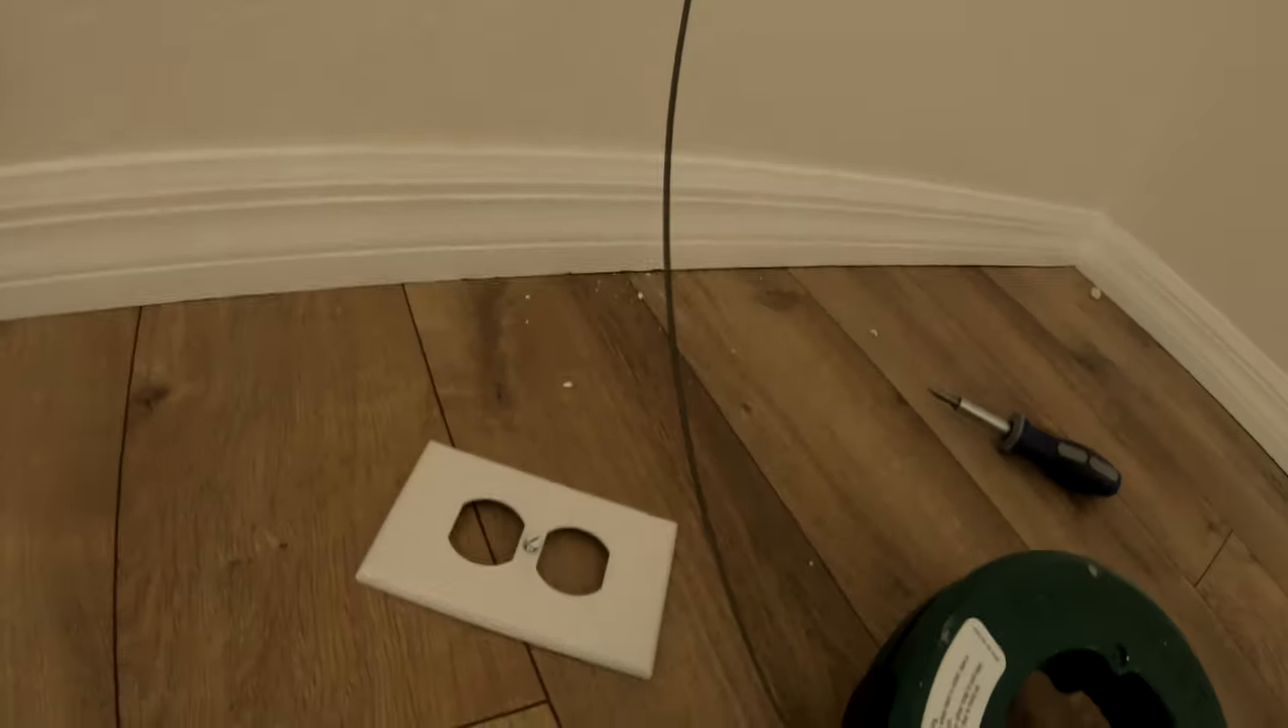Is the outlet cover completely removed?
Yes.